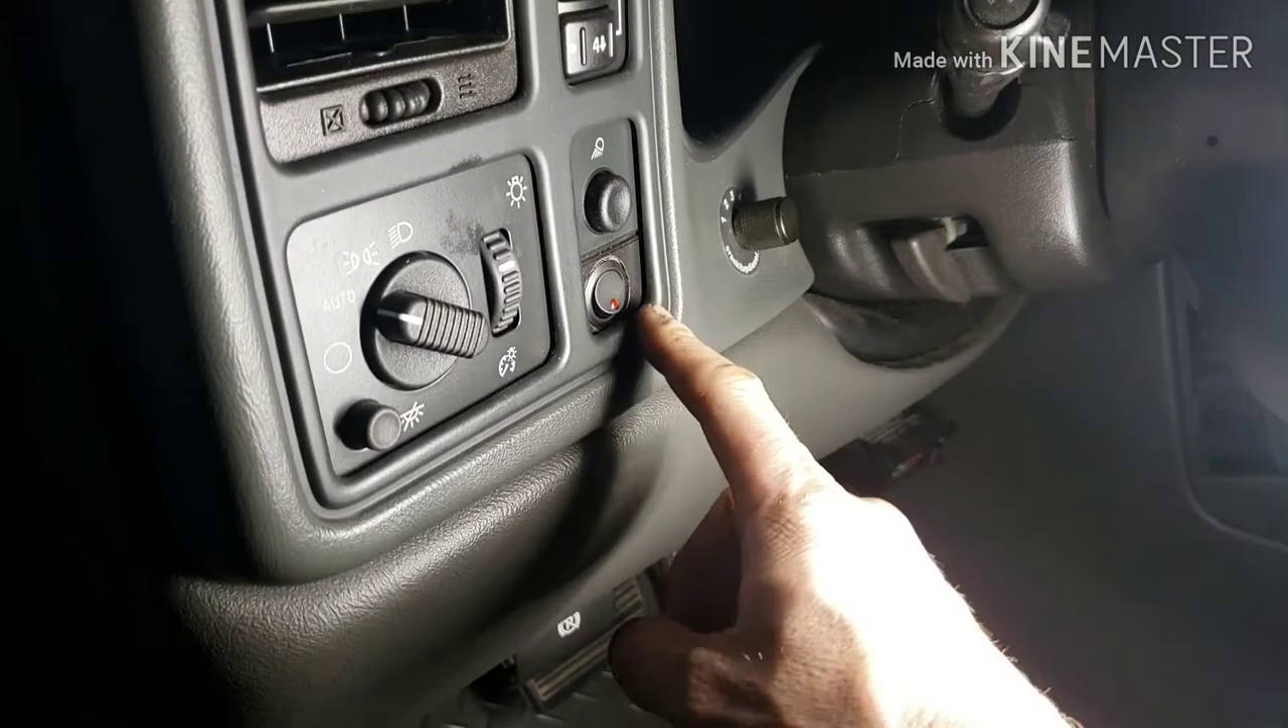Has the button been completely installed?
Yes.